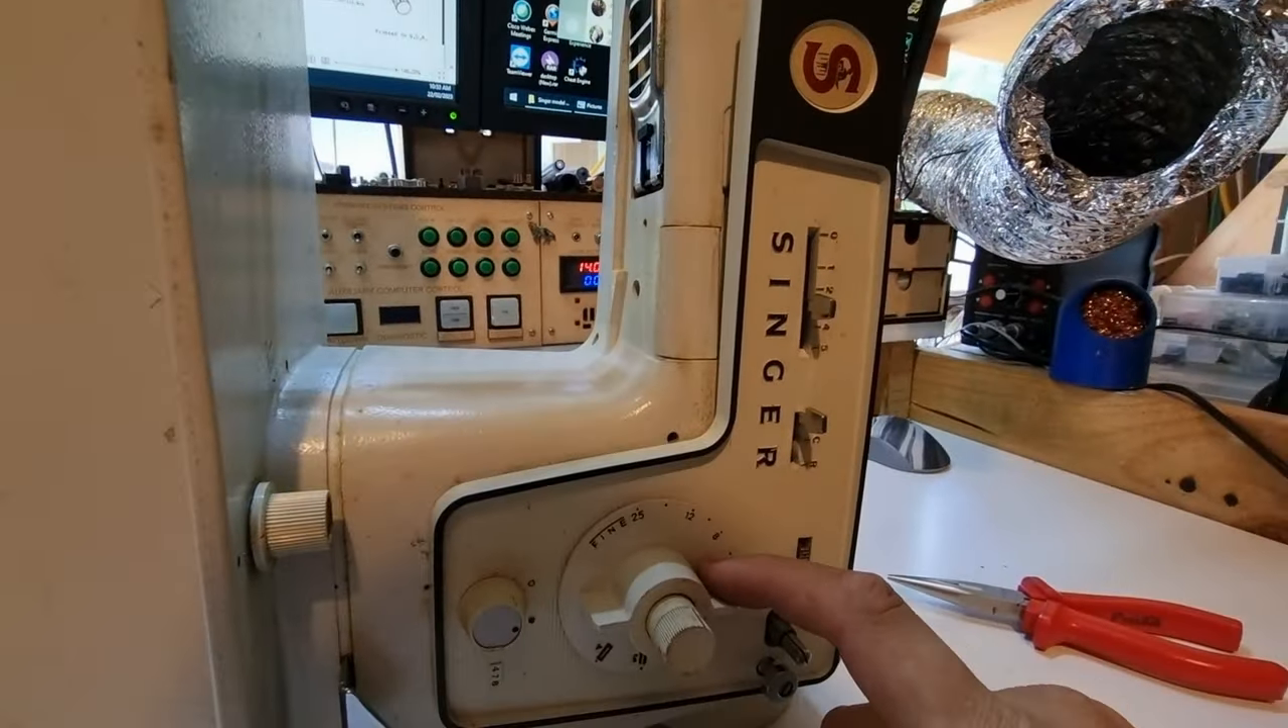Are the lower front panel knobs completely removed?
No.